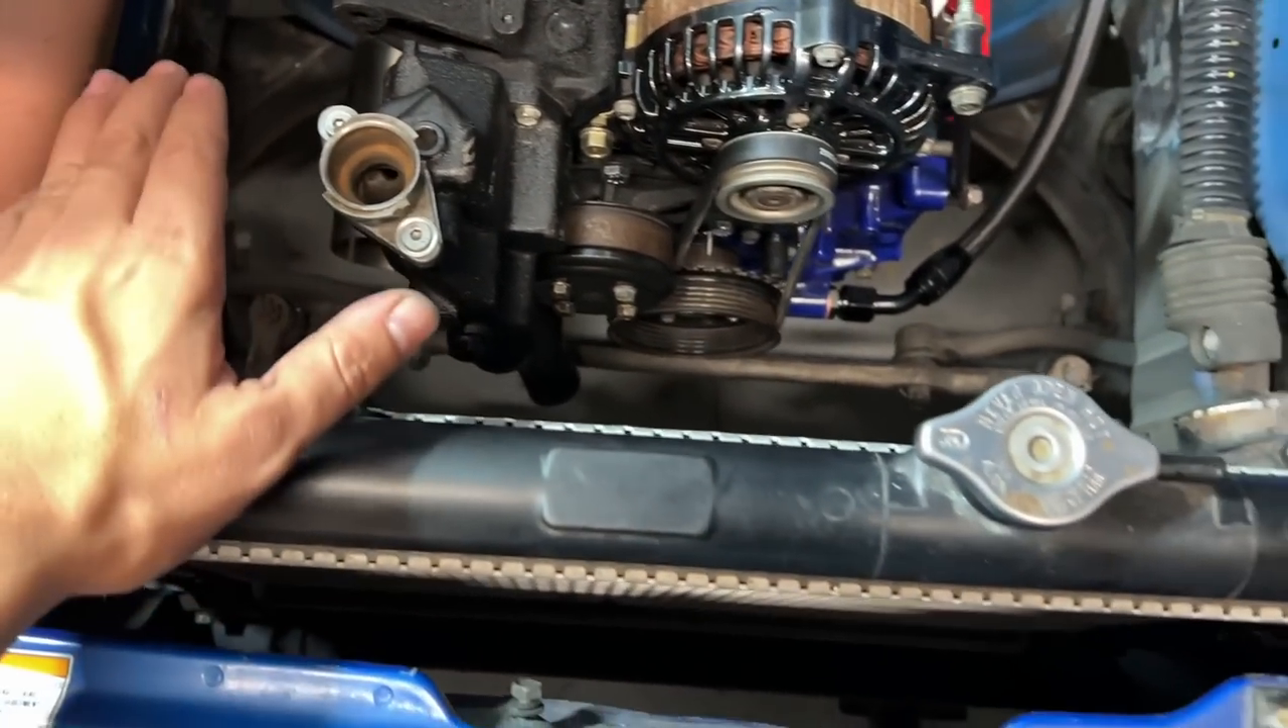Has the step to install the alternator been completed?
Yes.